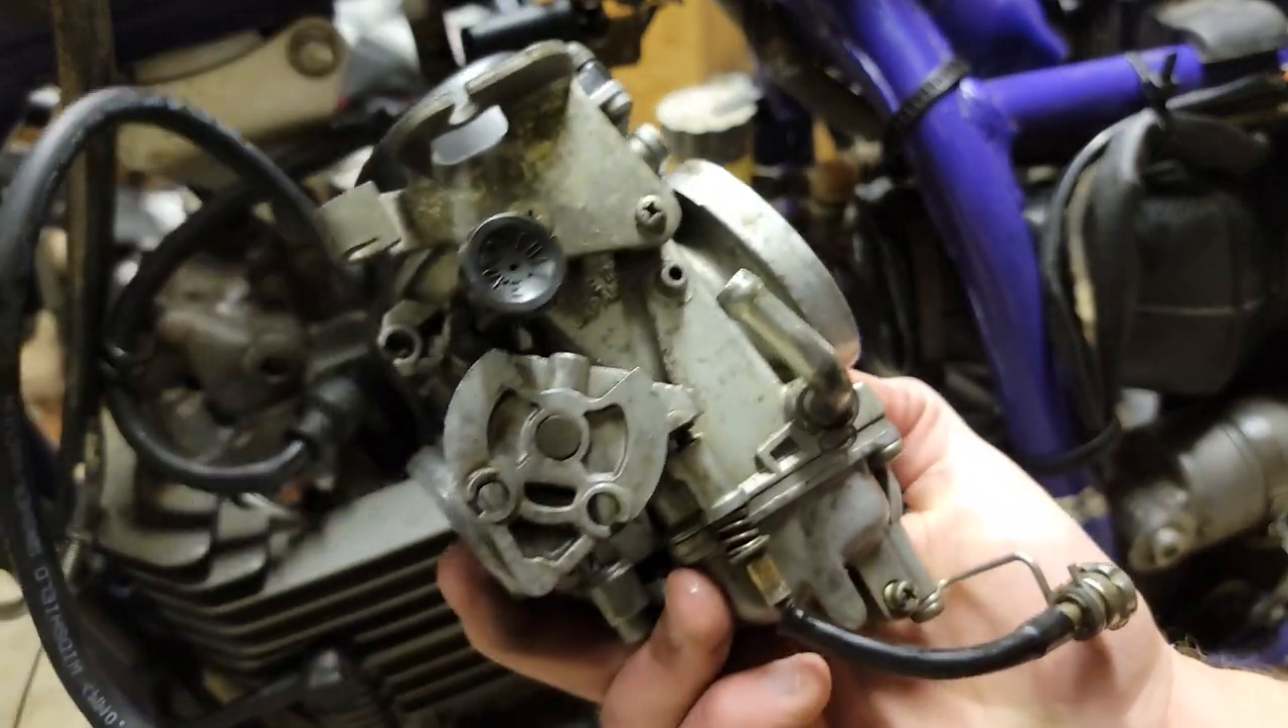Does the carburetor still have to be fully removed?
No.